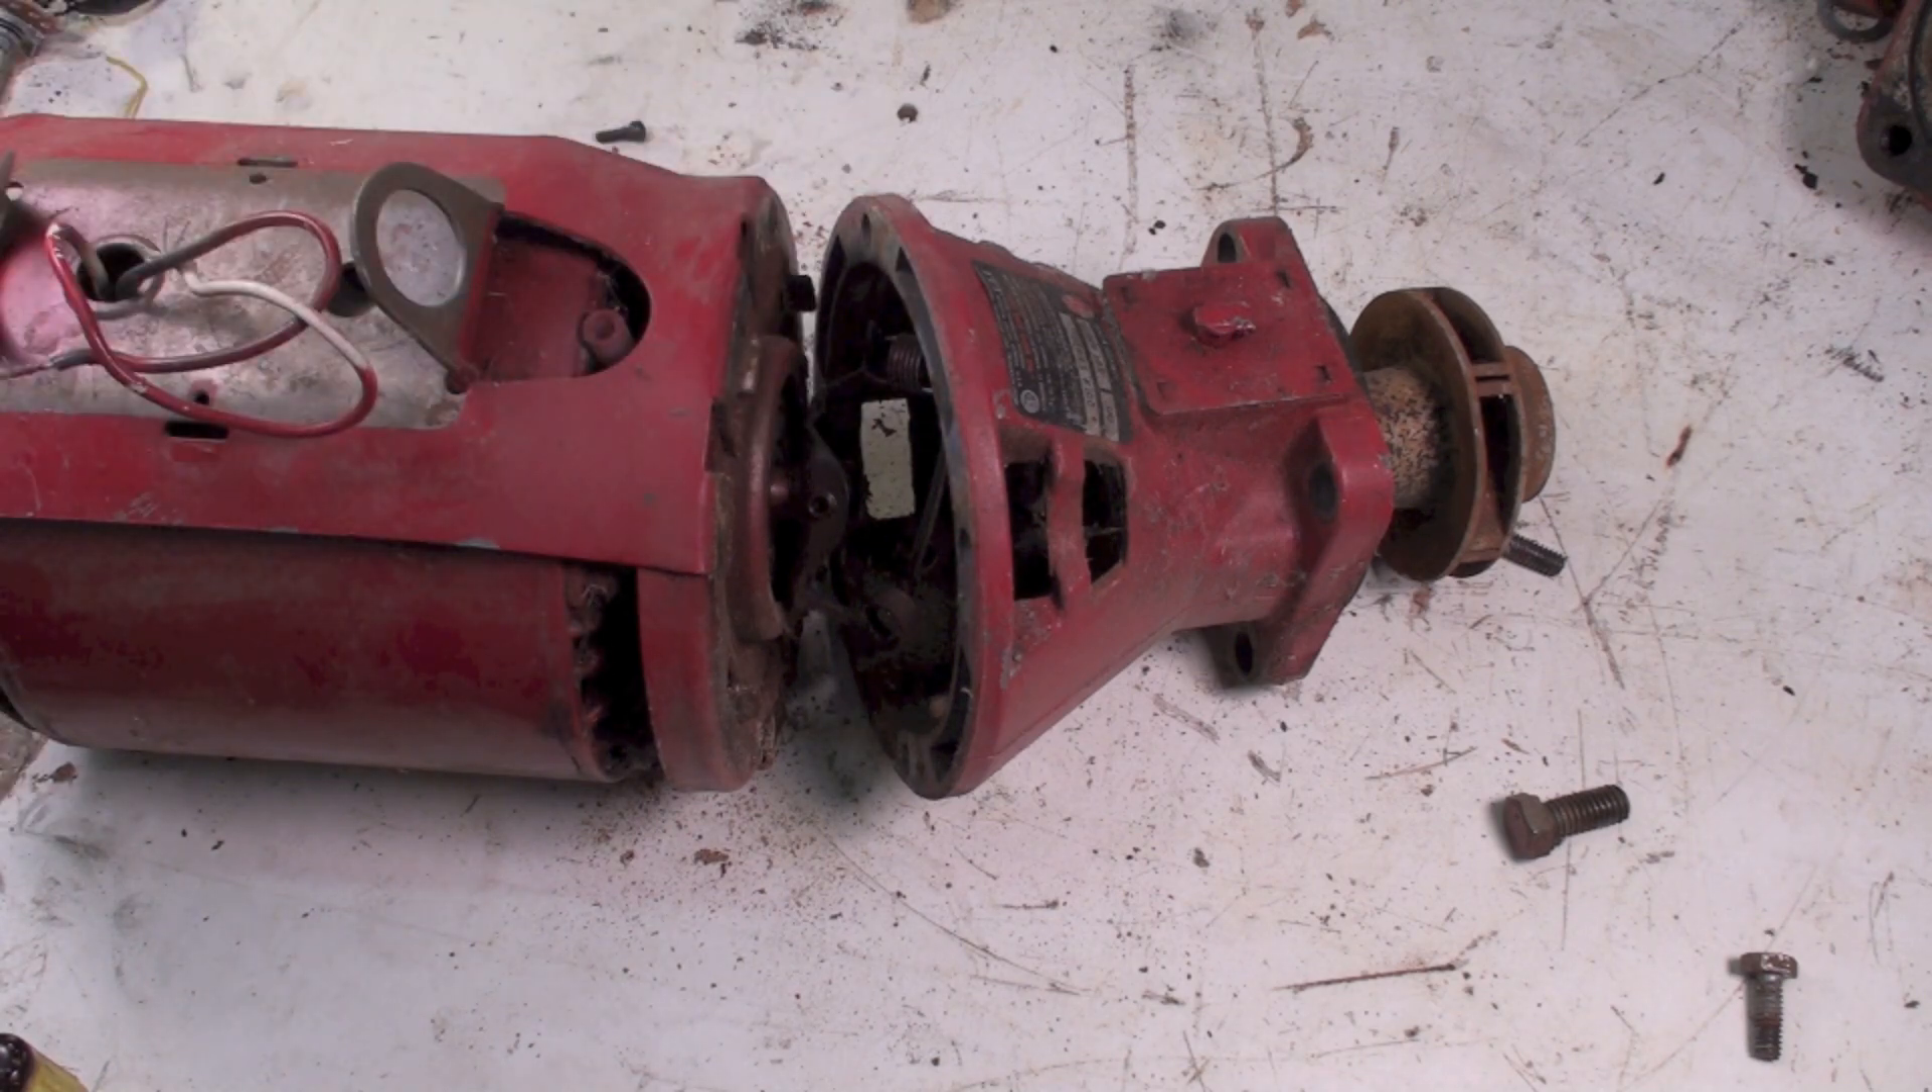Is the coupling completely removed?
No.